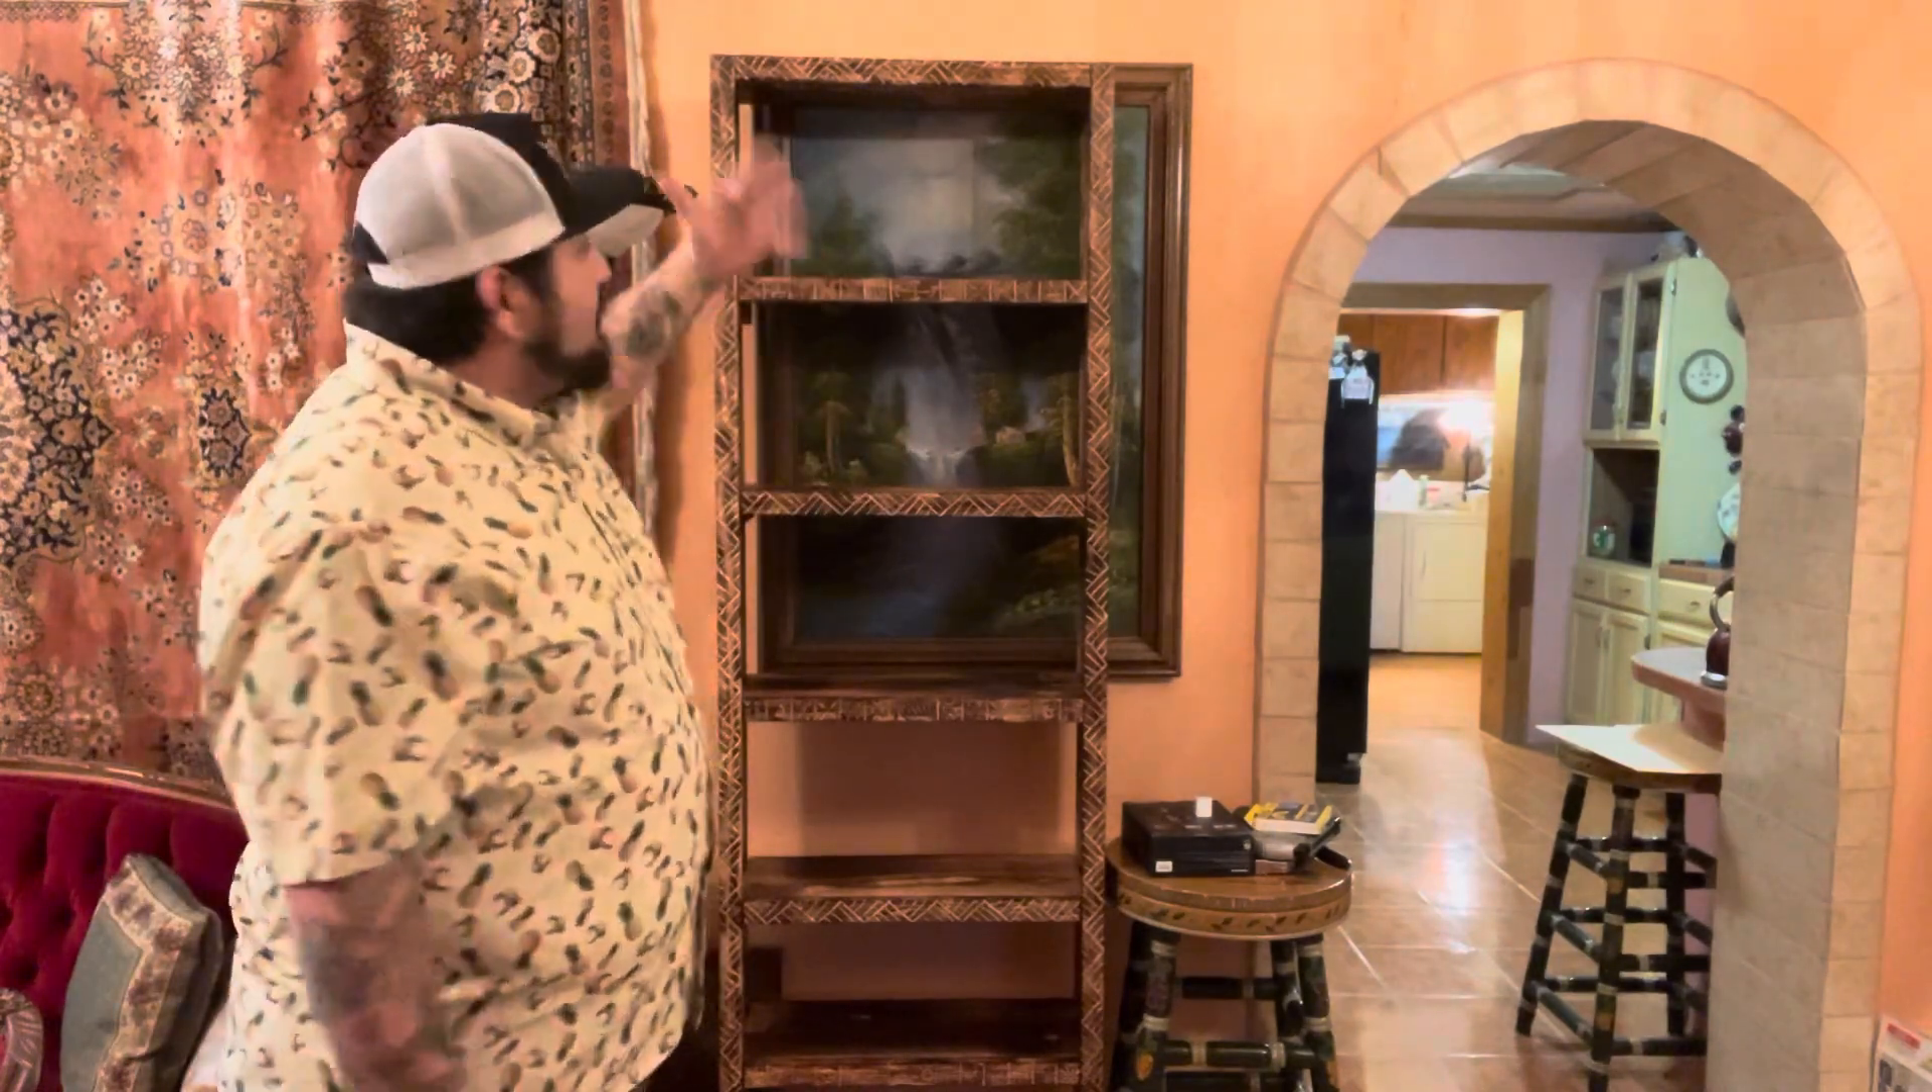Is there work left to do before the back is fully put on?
Yes.